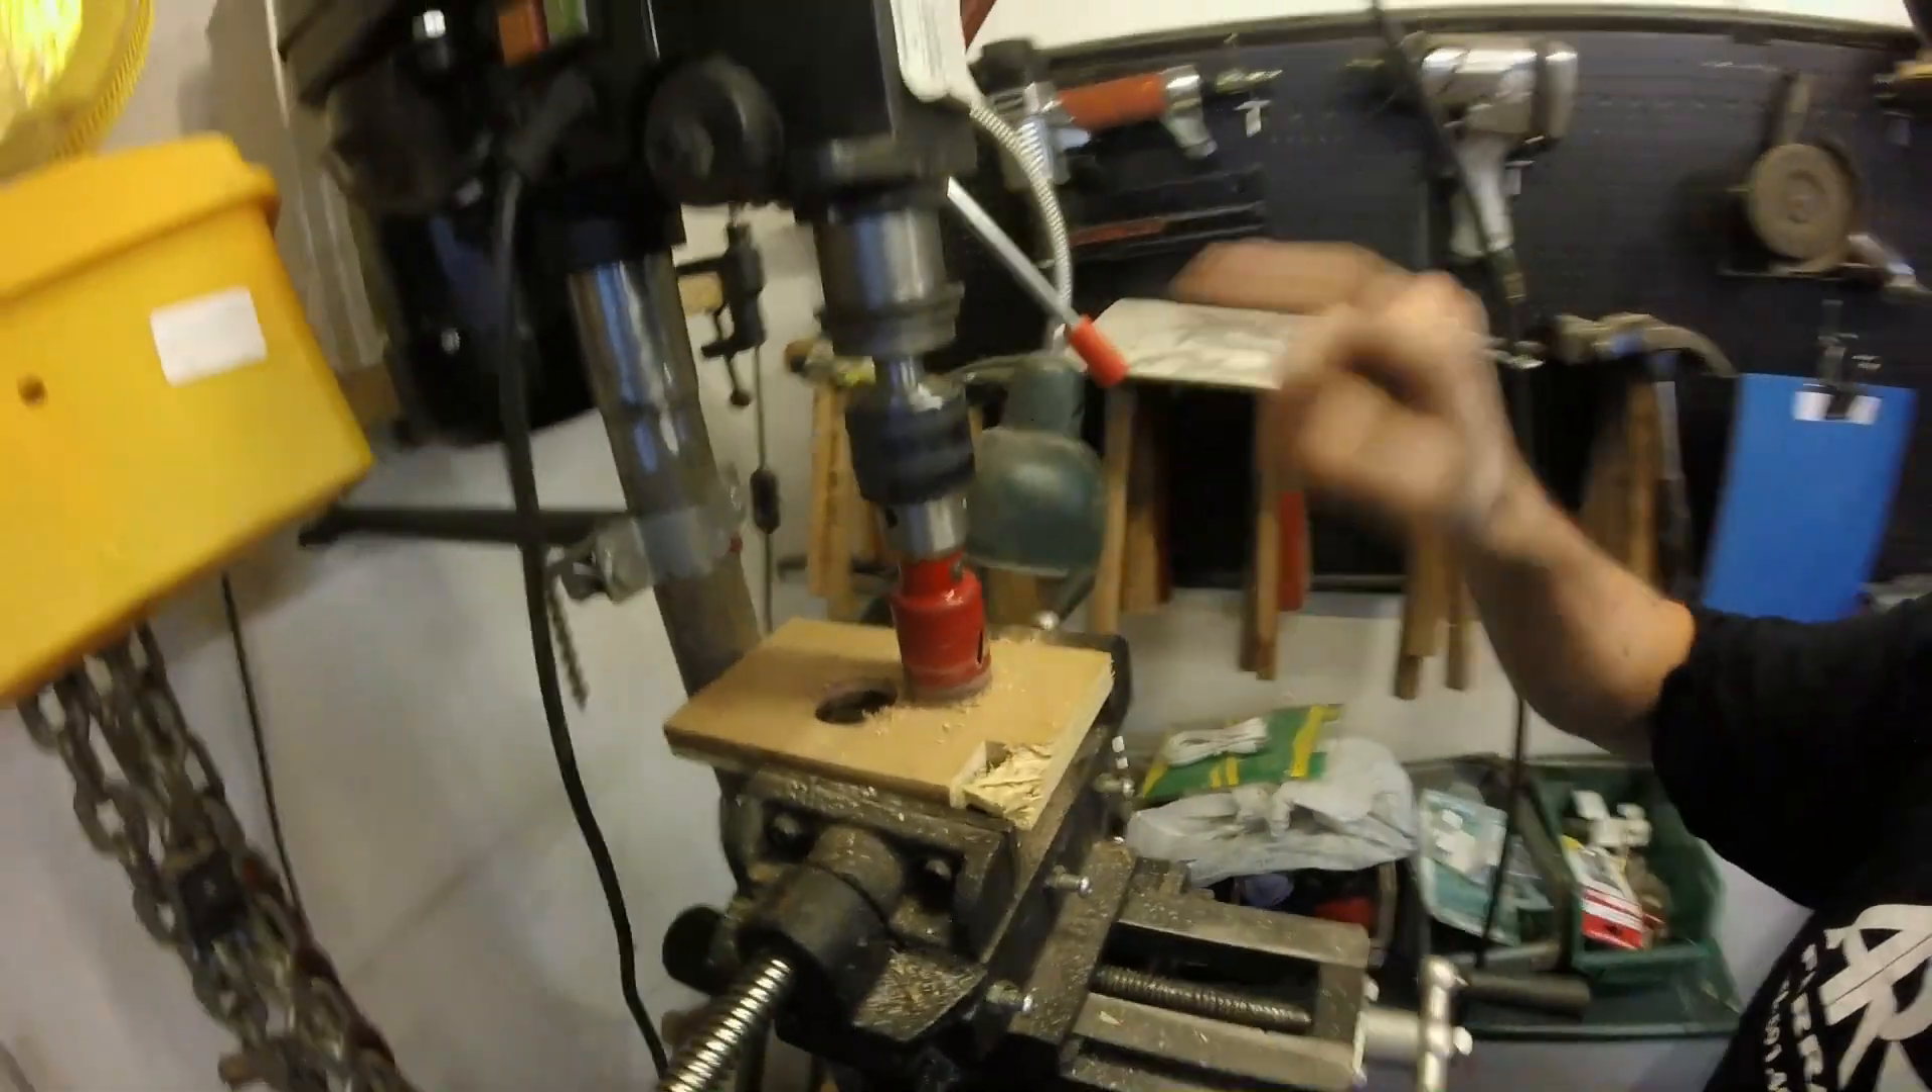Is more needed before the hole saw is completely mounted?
No.